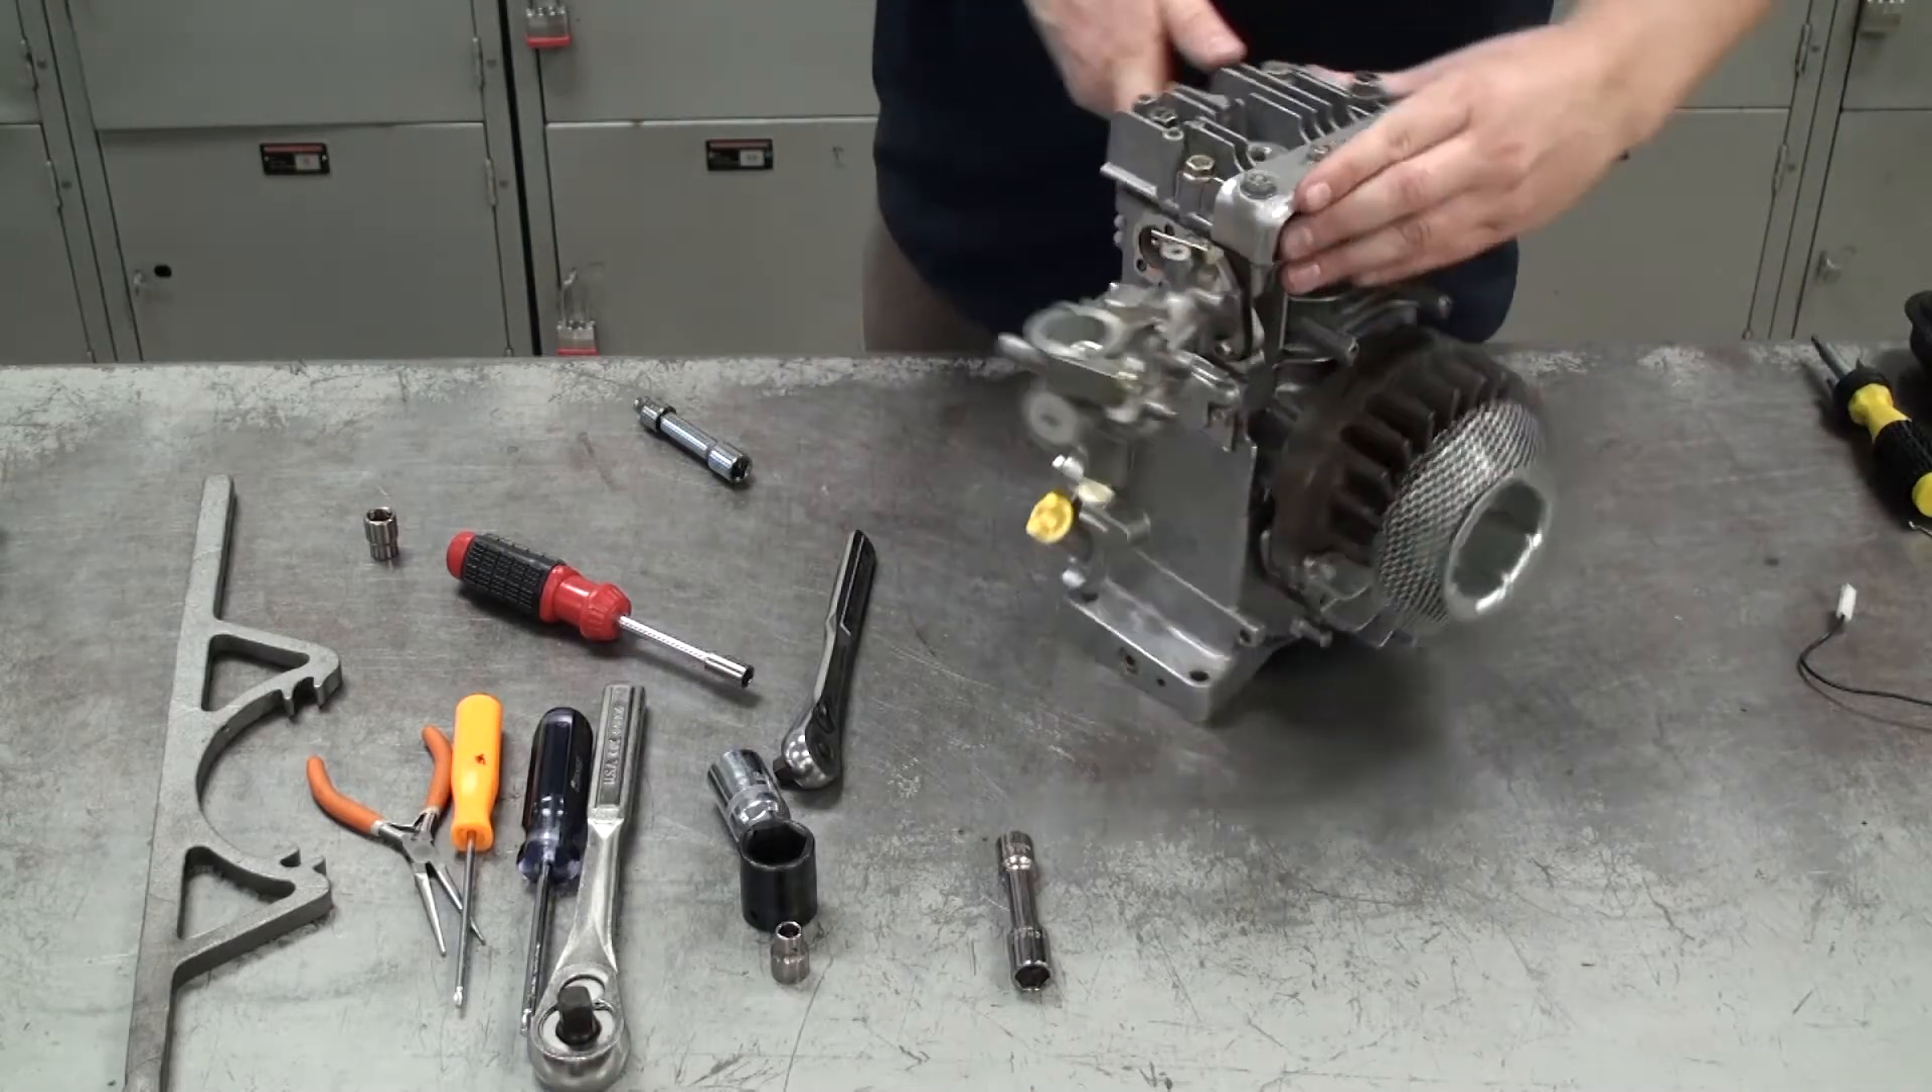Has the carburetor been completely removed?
No.